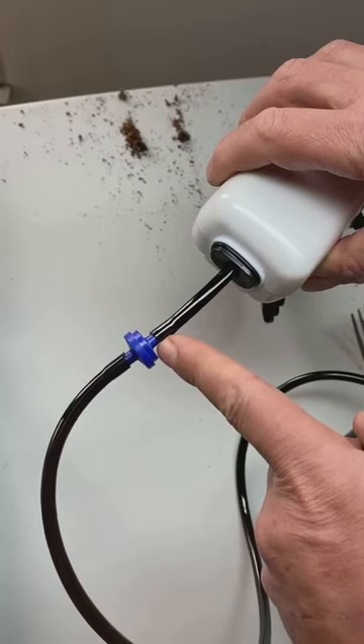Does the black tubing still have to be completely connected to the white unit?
No.